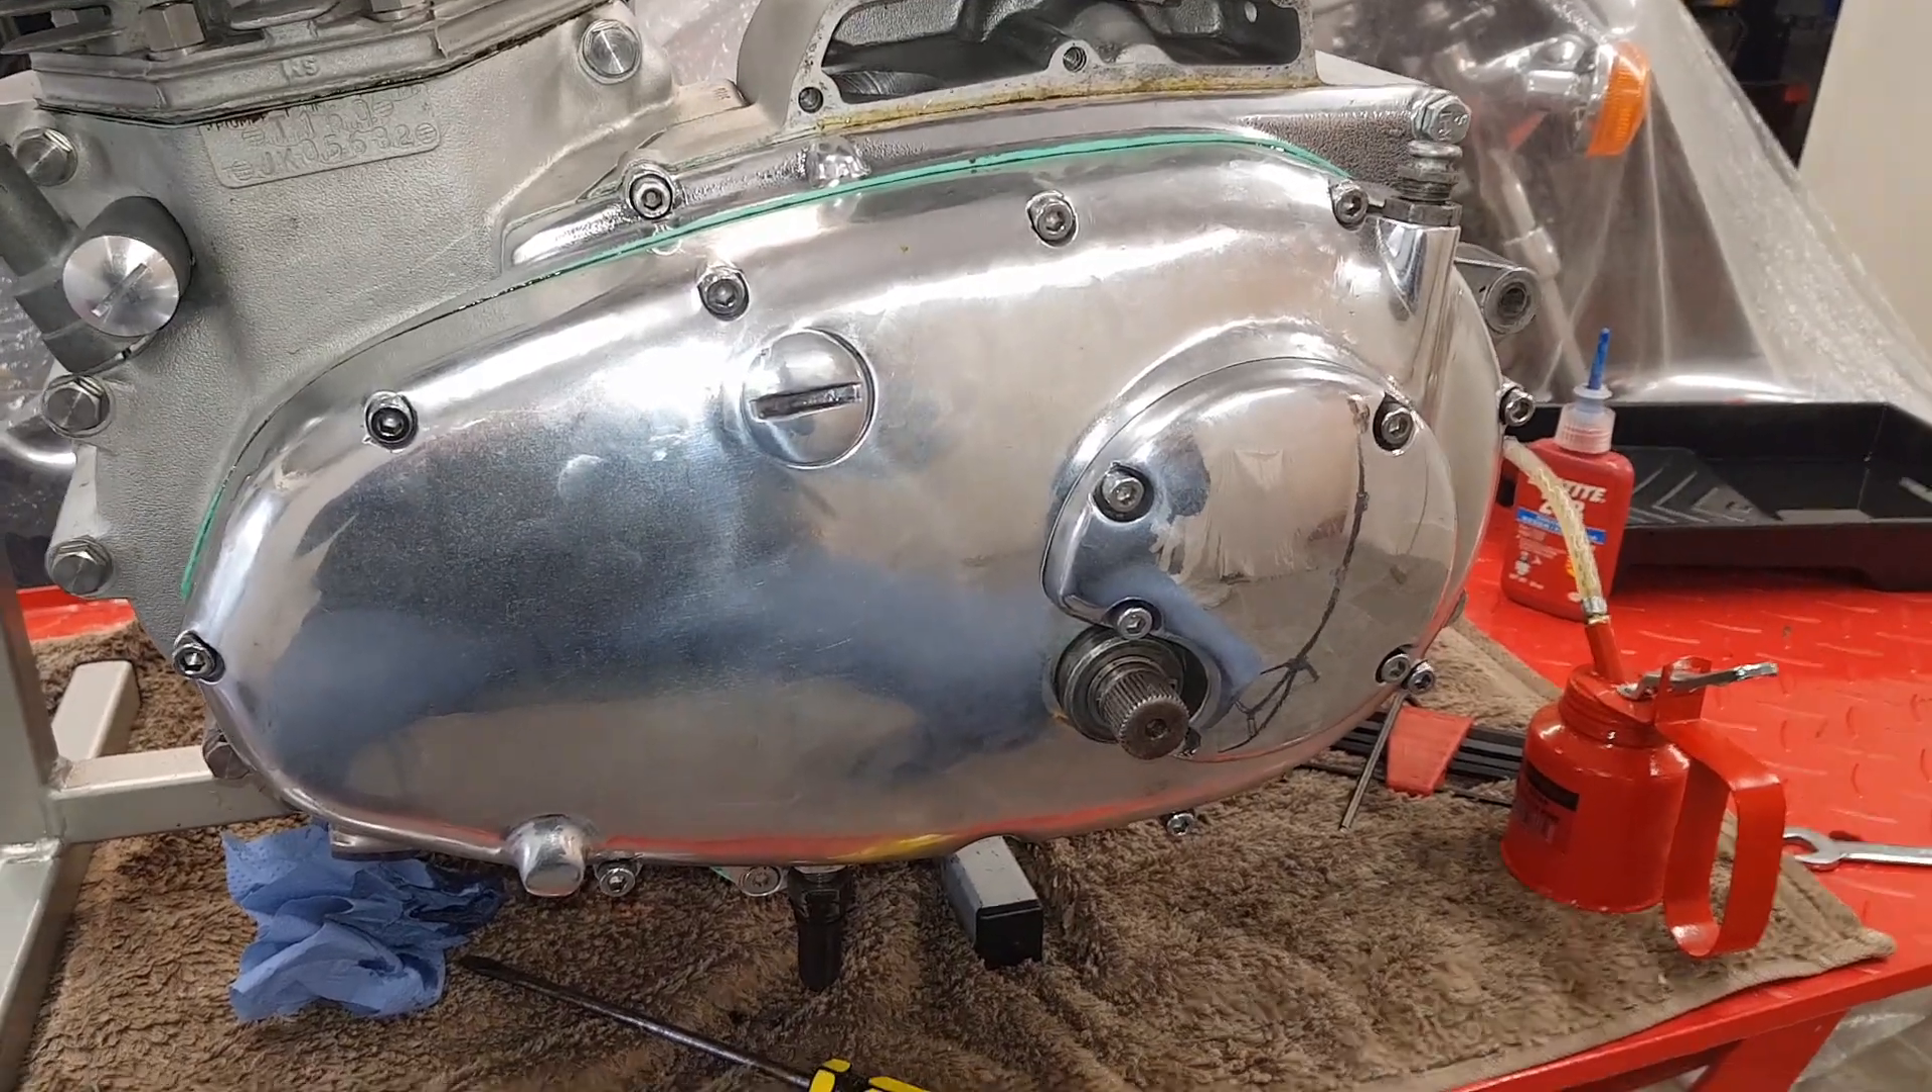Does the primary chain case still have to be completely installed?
No.